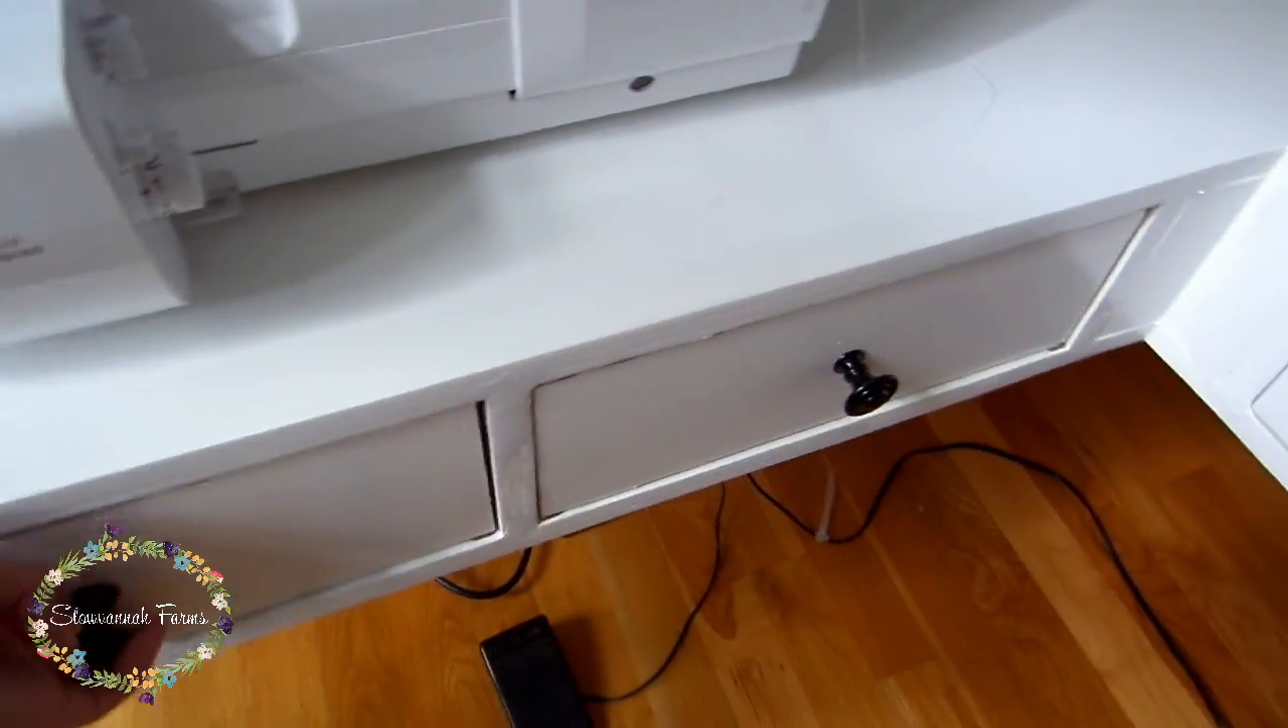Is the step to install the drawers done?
Yes.